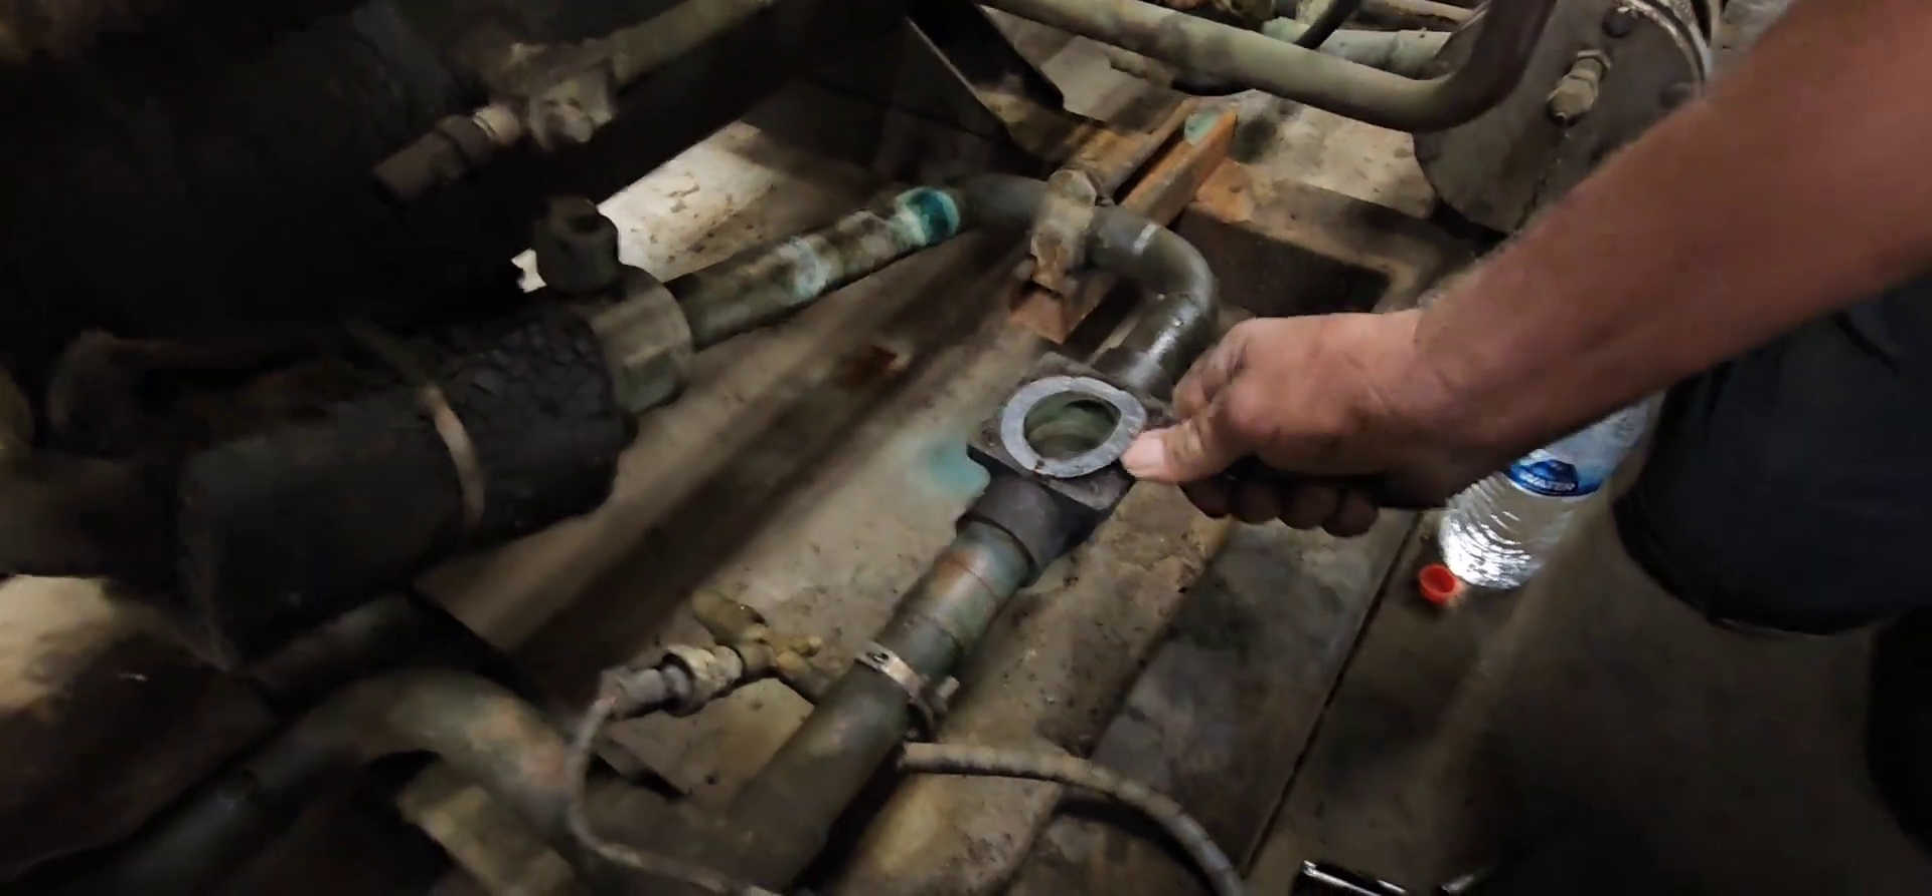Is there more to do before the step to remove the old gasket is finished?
Yes.